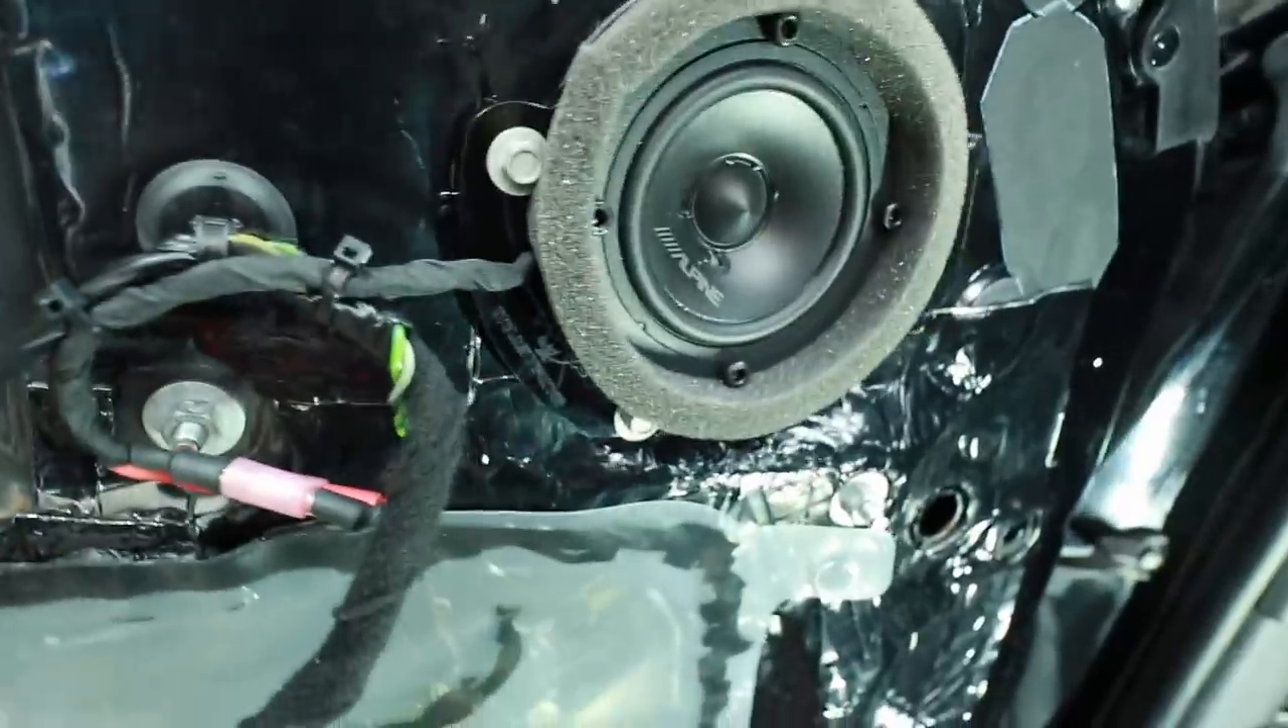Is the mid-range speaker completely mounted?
Yes.